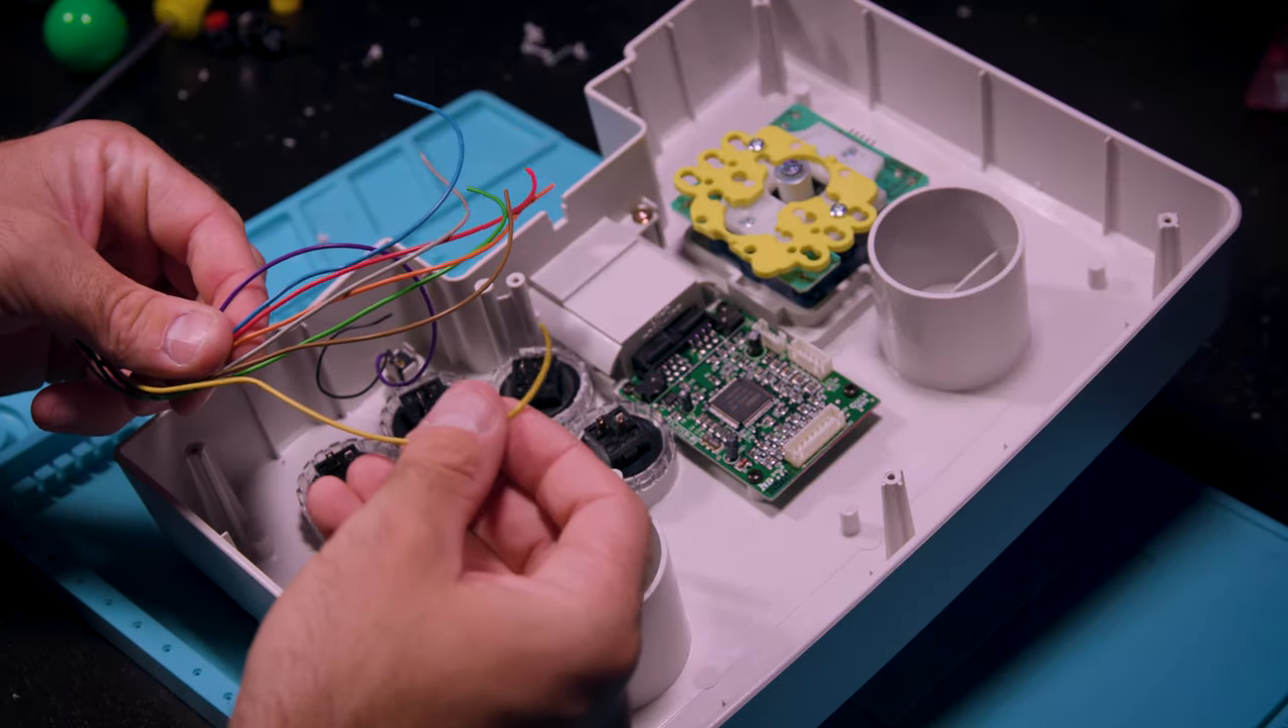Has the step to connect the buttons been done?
No.